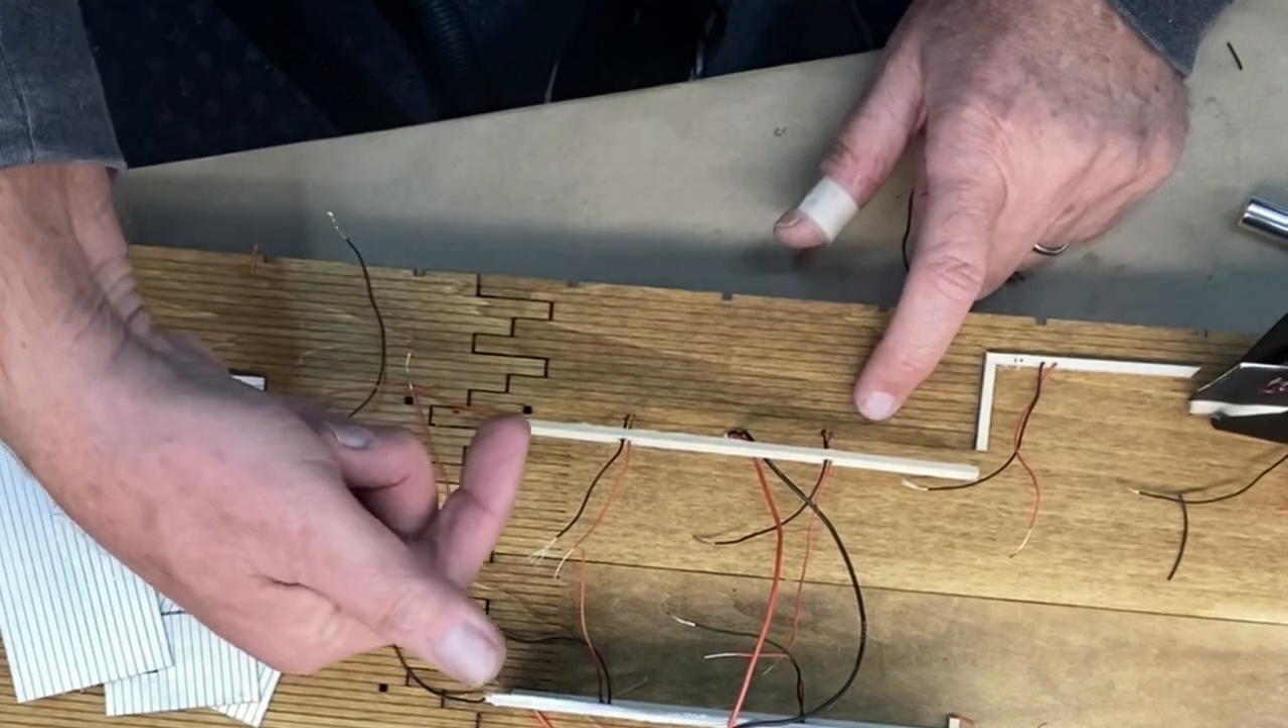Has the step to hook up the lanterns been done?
No.